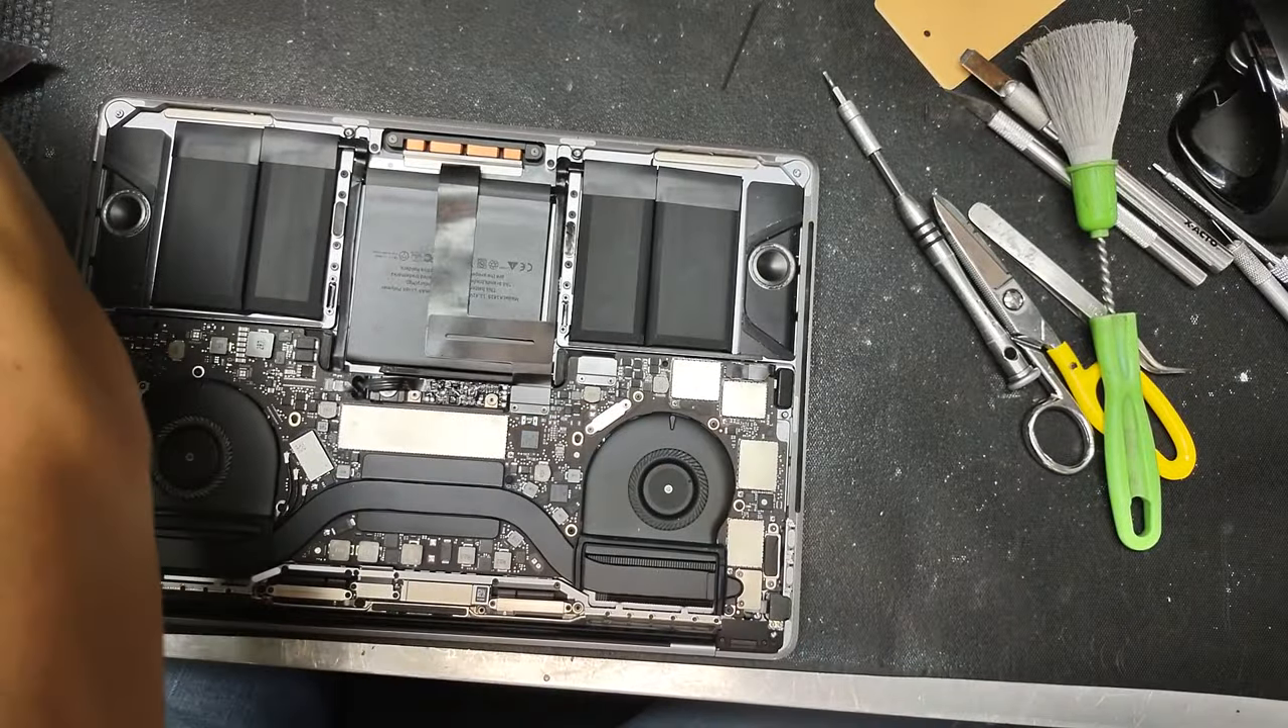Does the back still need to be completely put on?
Yes.